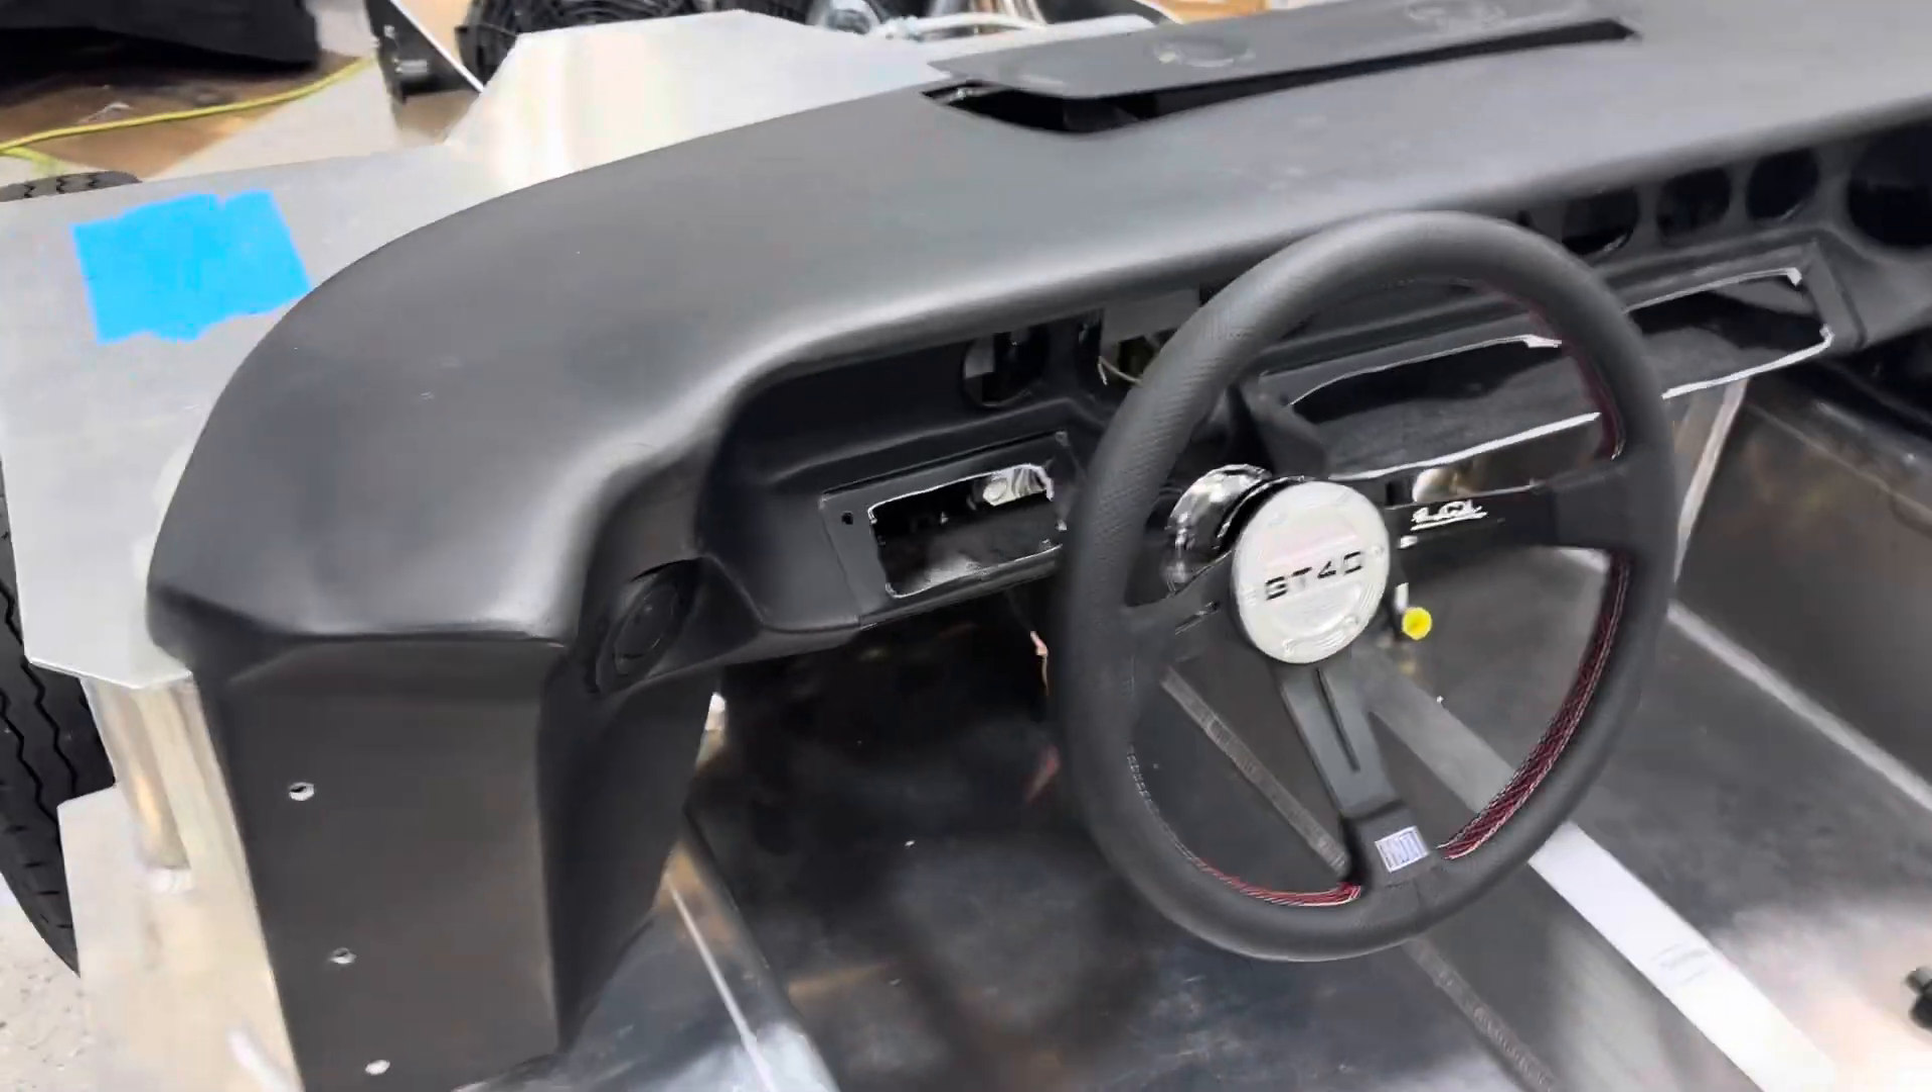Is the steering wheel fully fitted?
Yes.